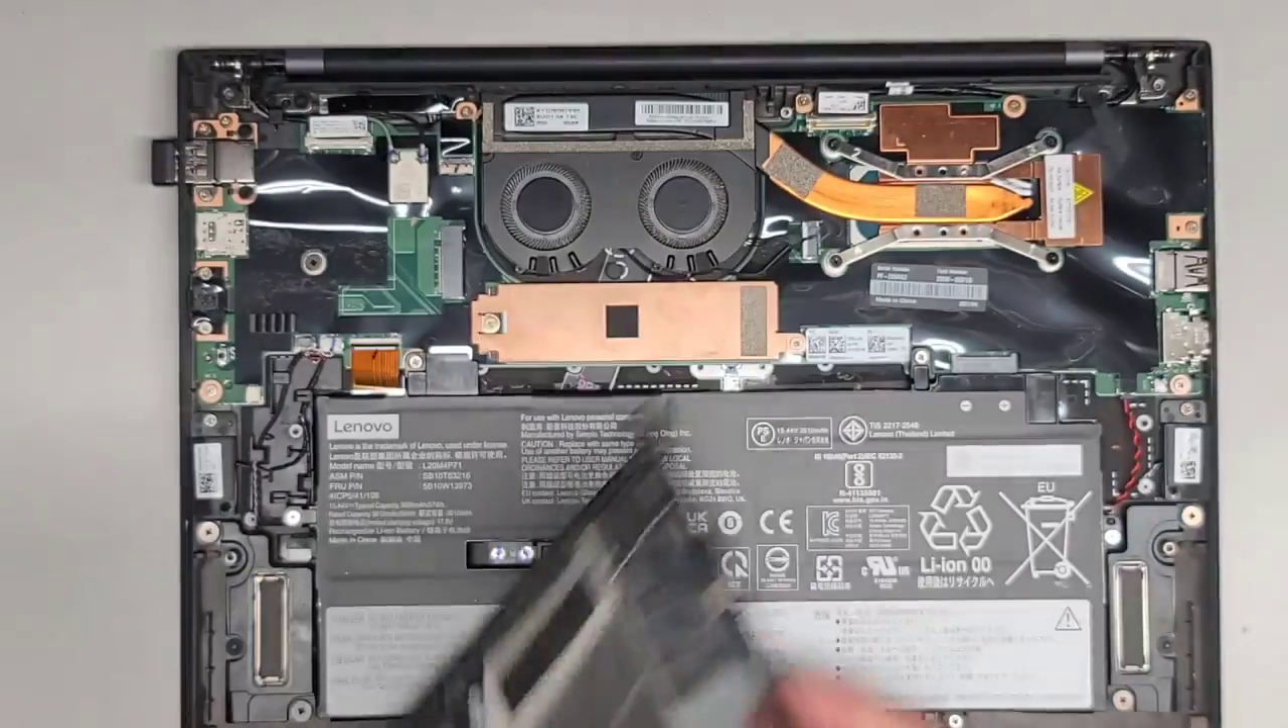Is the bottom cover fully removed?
Yes.